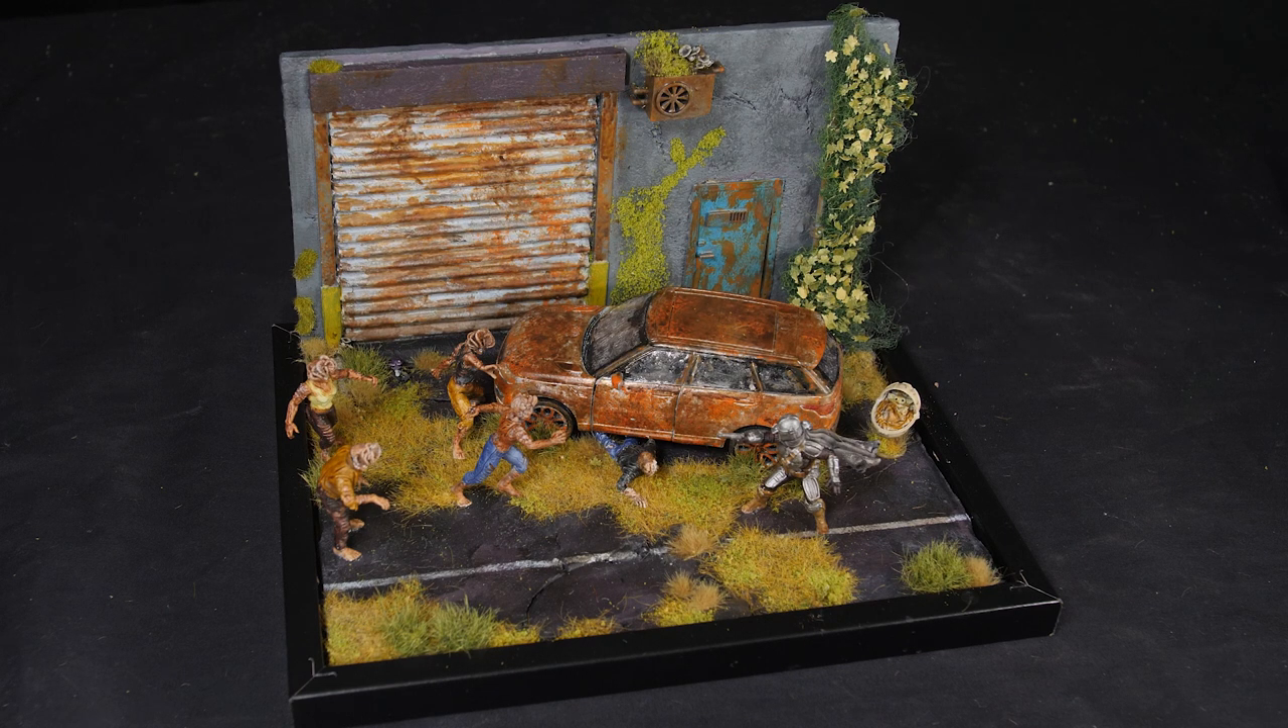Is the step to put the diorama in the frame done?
Yes.